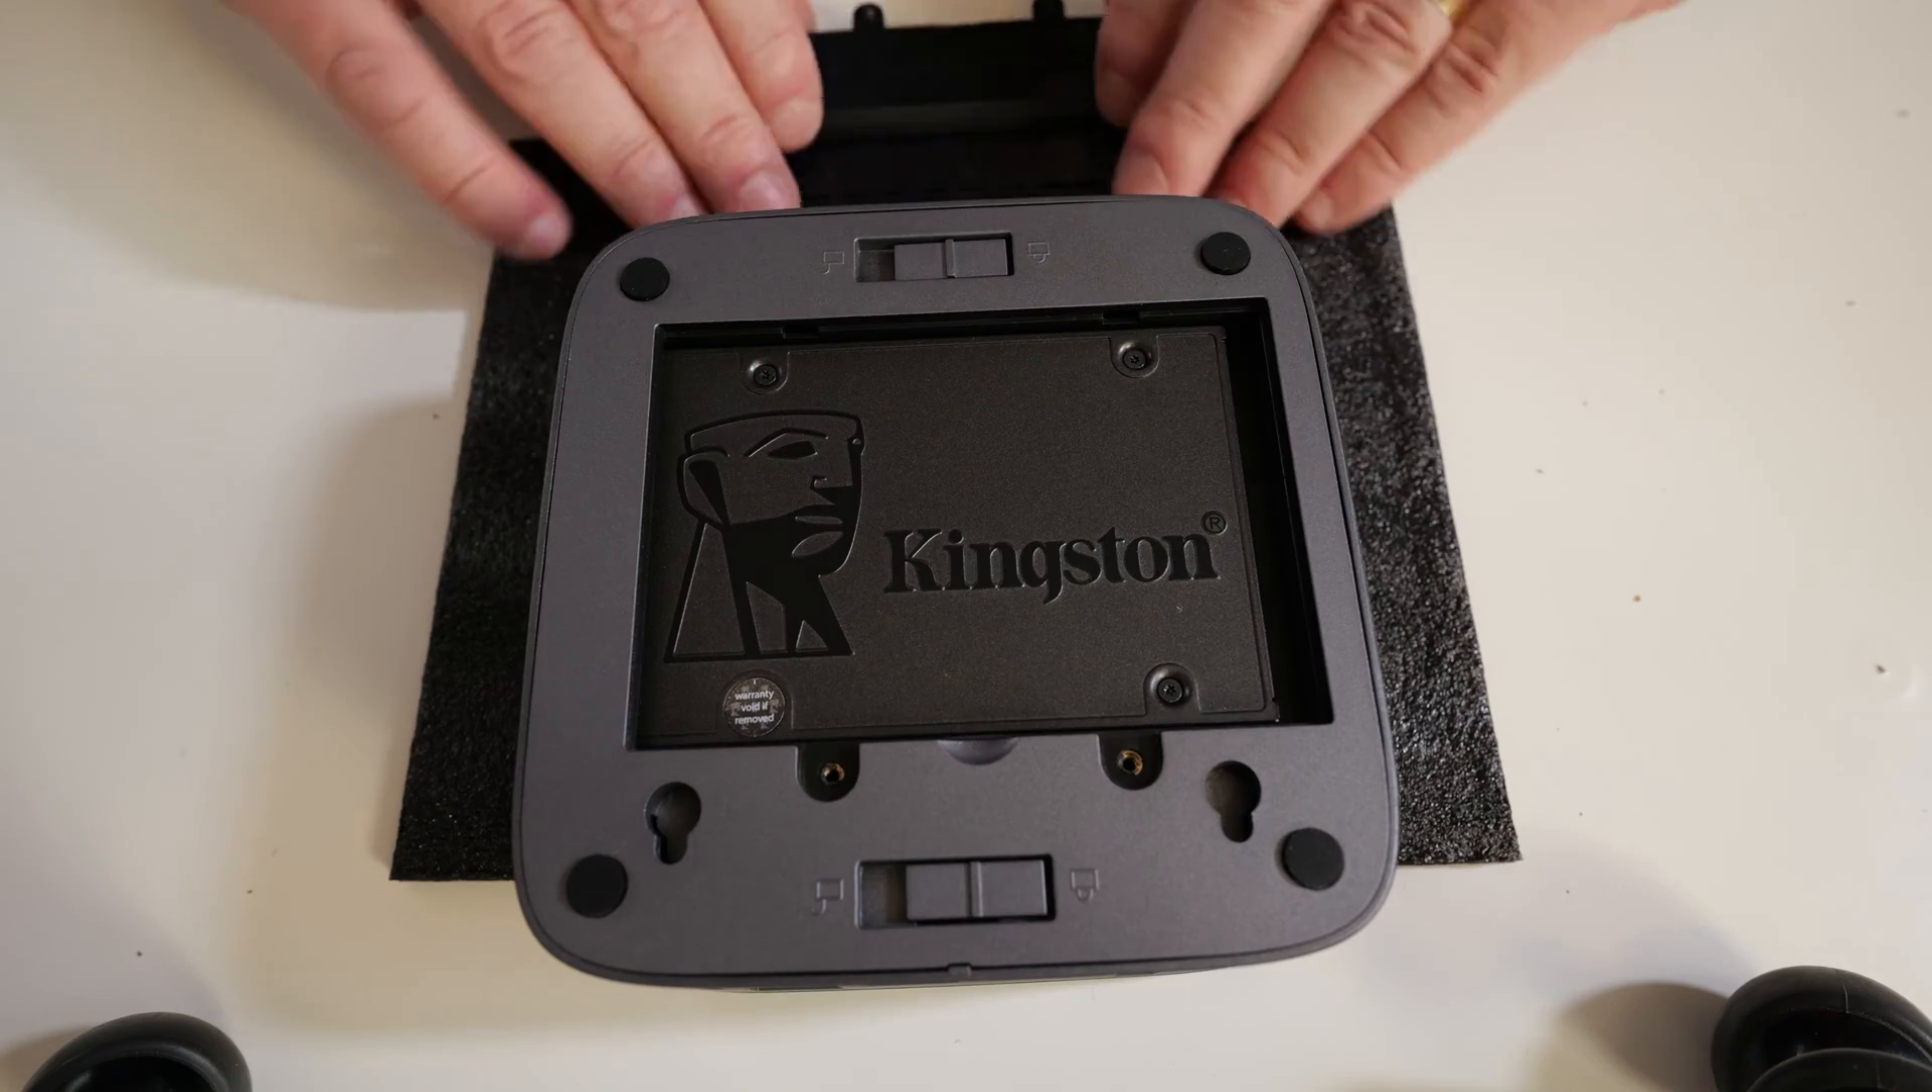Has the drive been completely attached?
Yes.